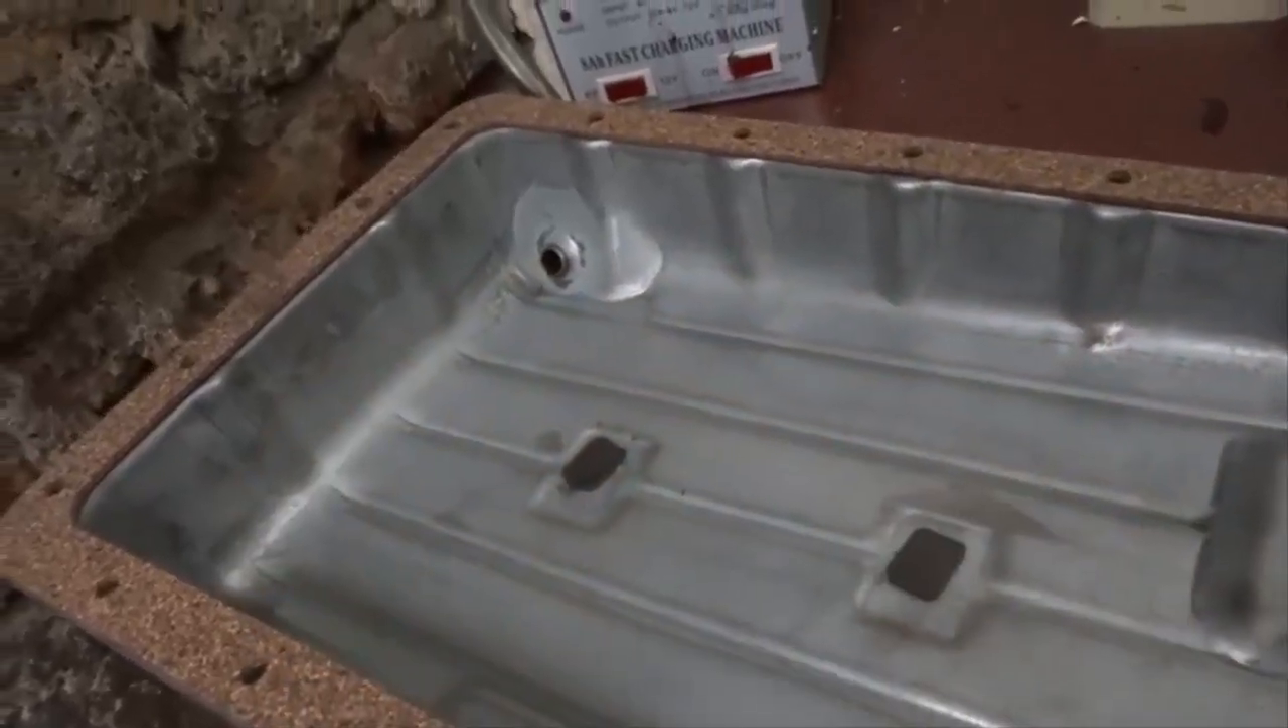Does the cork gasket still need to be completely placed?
No.